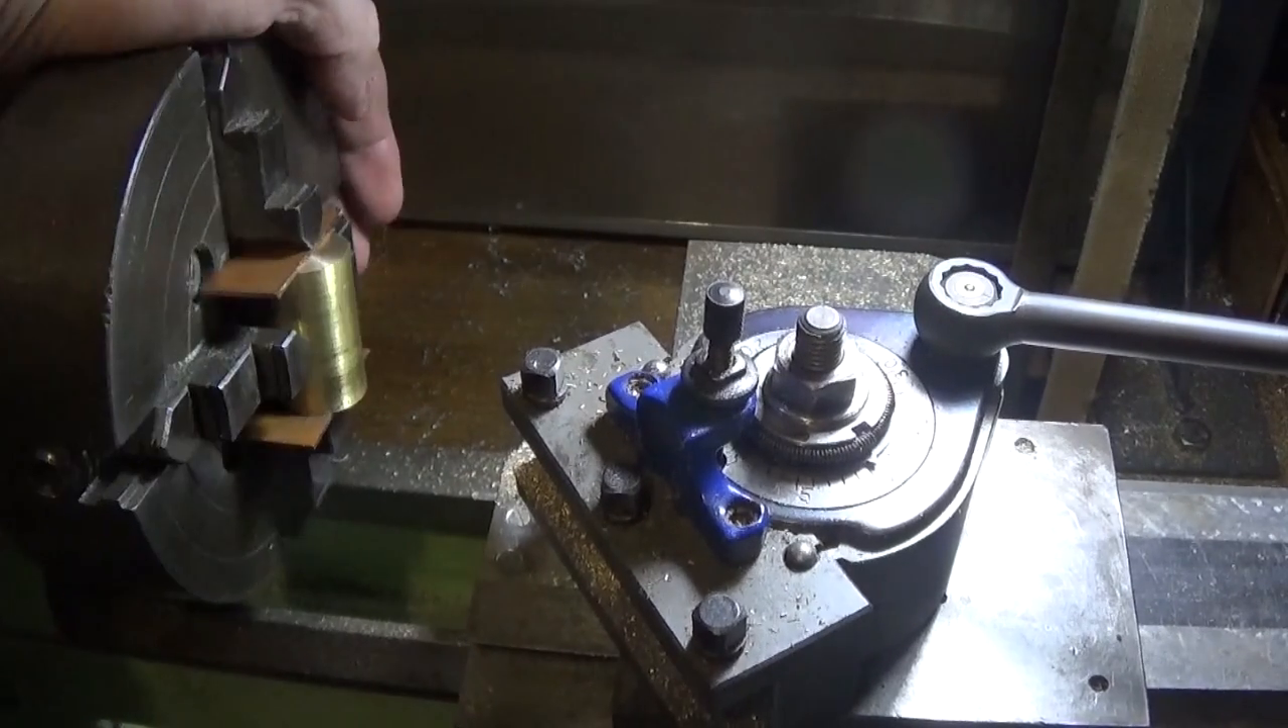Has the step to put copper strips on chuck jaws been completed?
Yes.